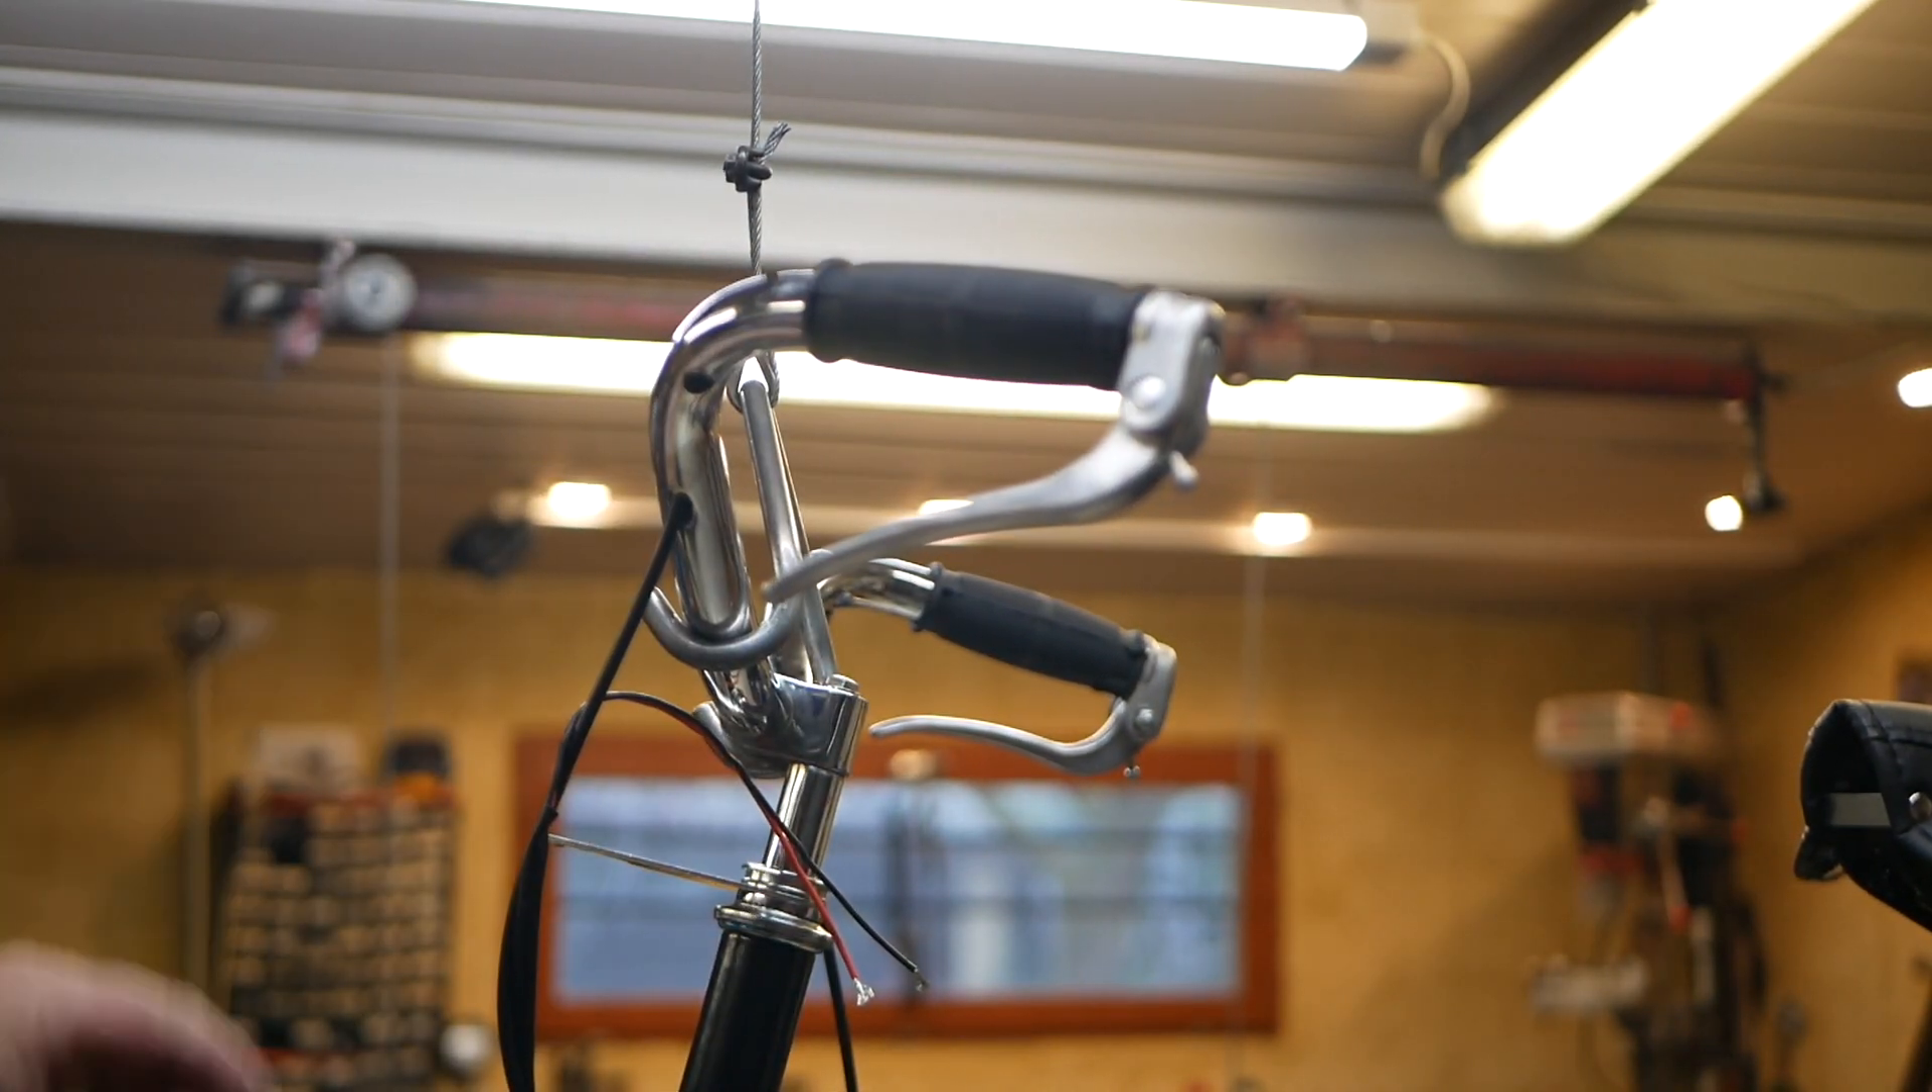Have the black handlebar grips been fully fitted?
Yes.